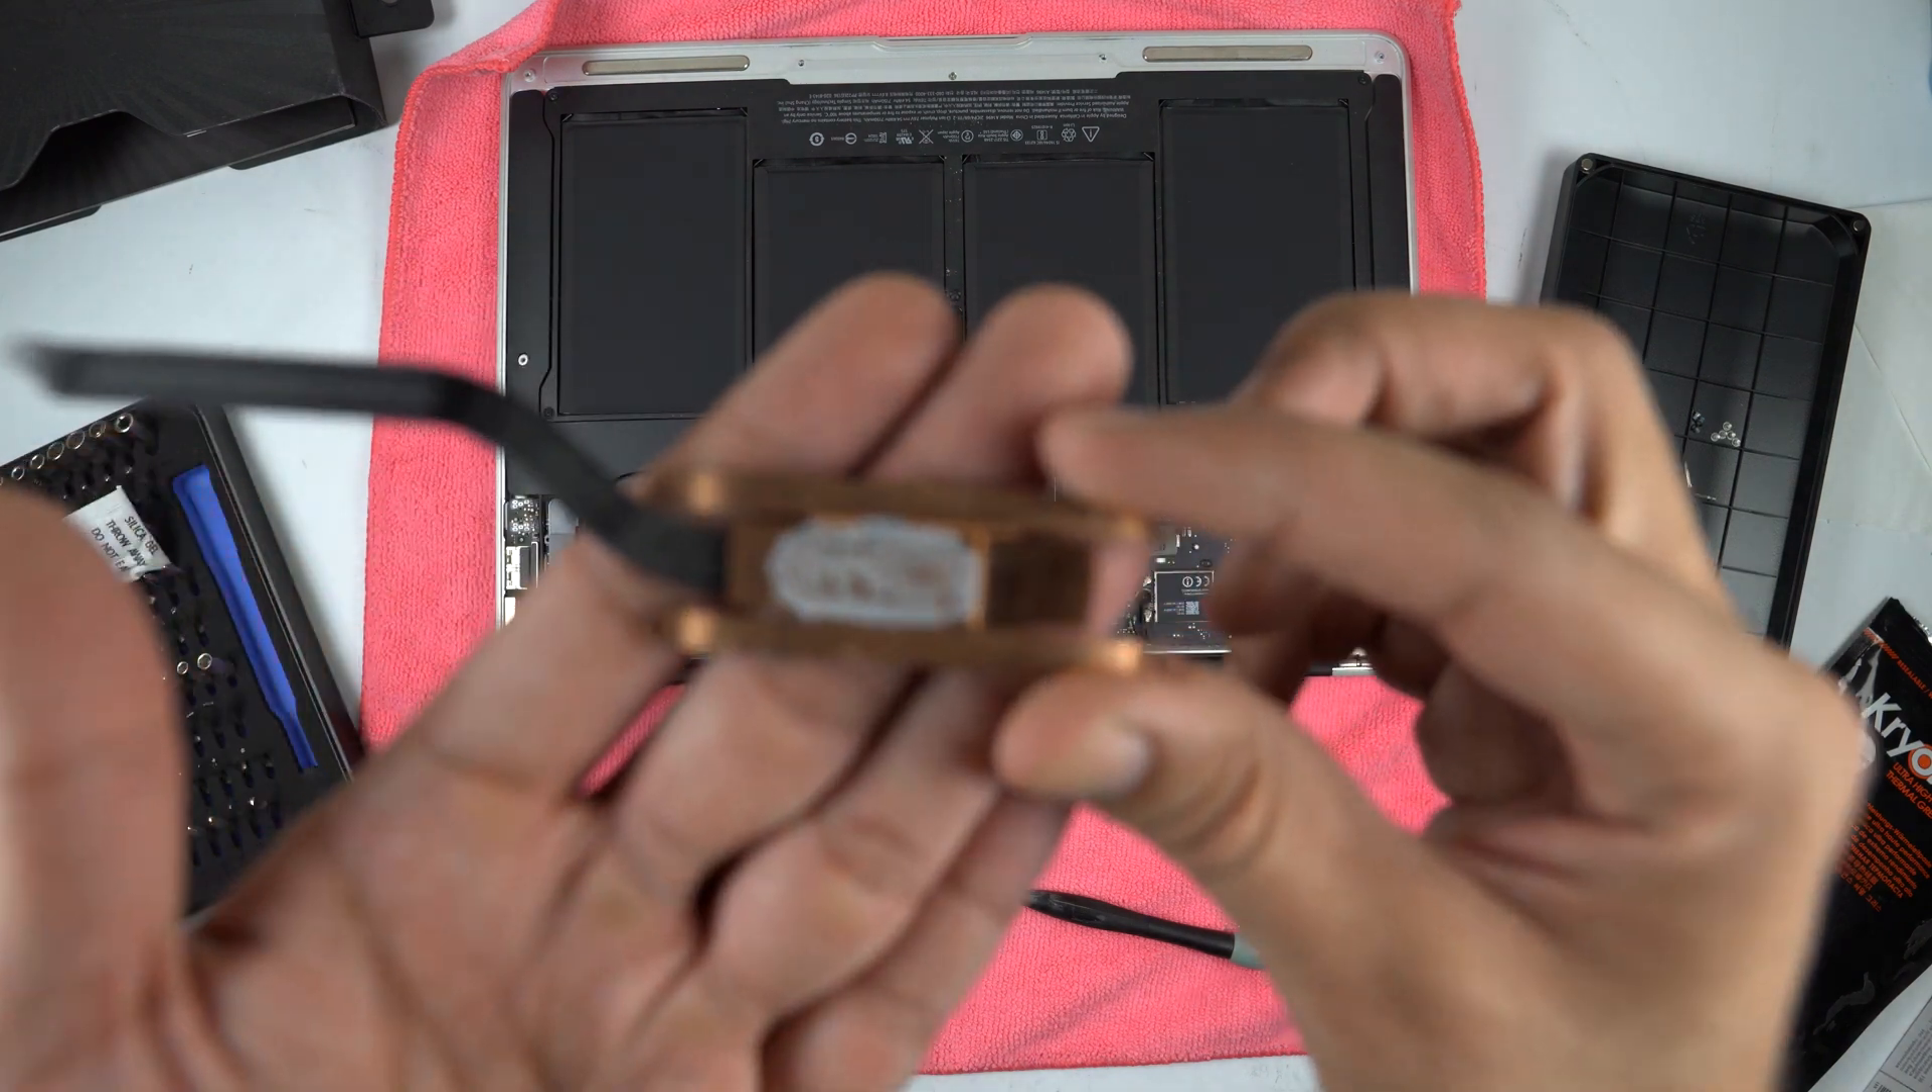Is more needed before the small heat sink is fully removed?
No.